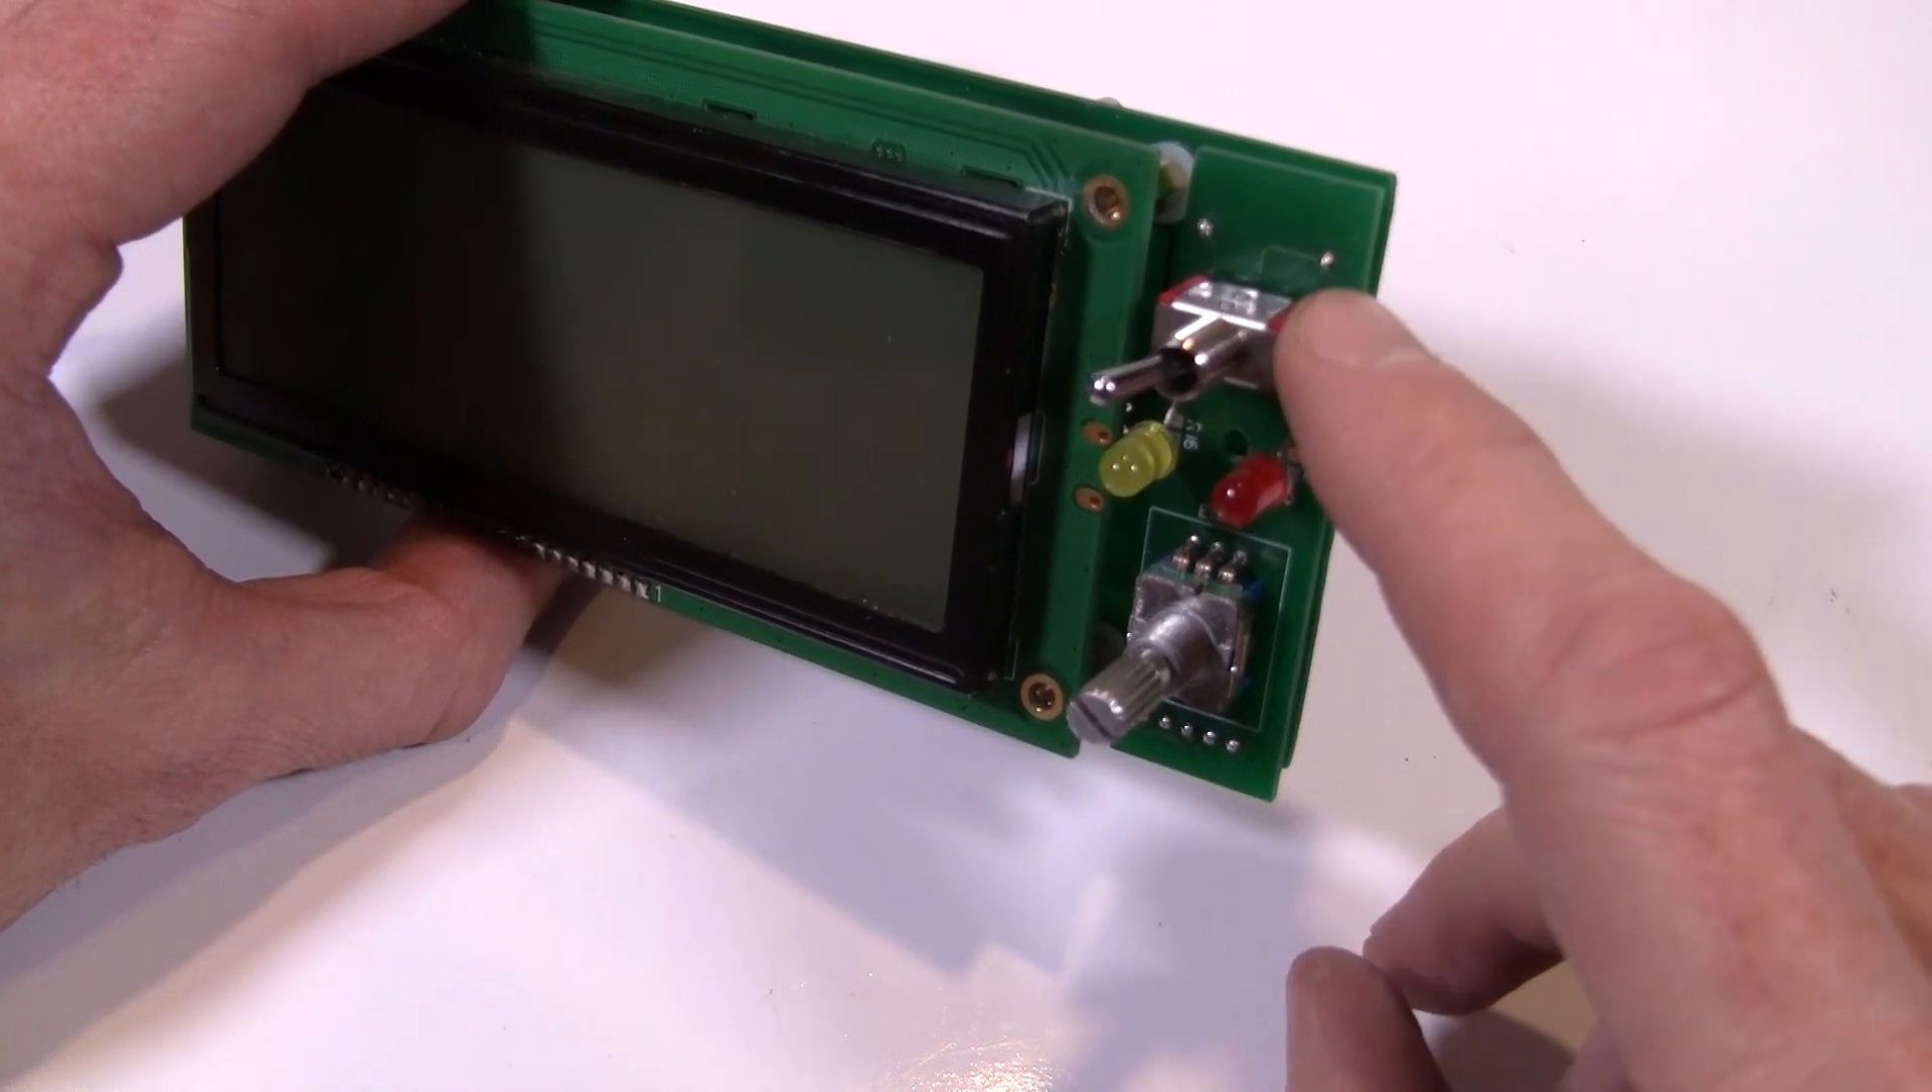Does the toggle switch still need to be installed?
No.